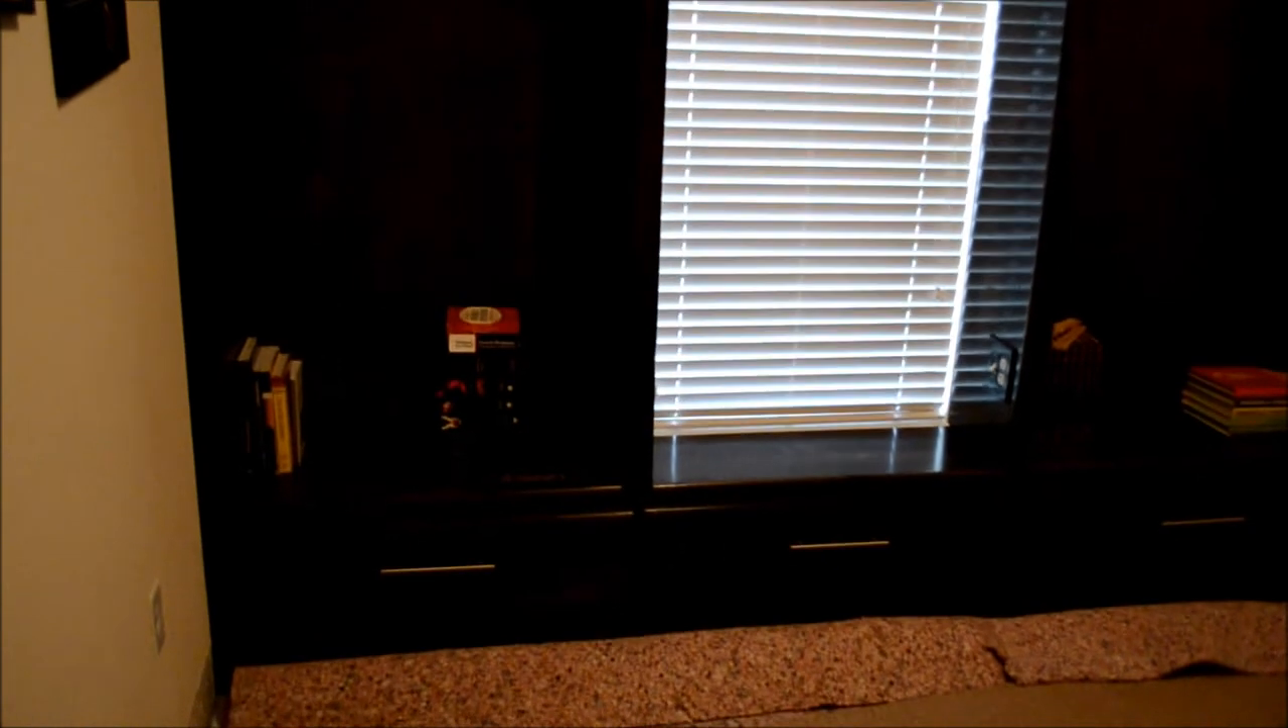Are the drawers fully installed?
Yes.